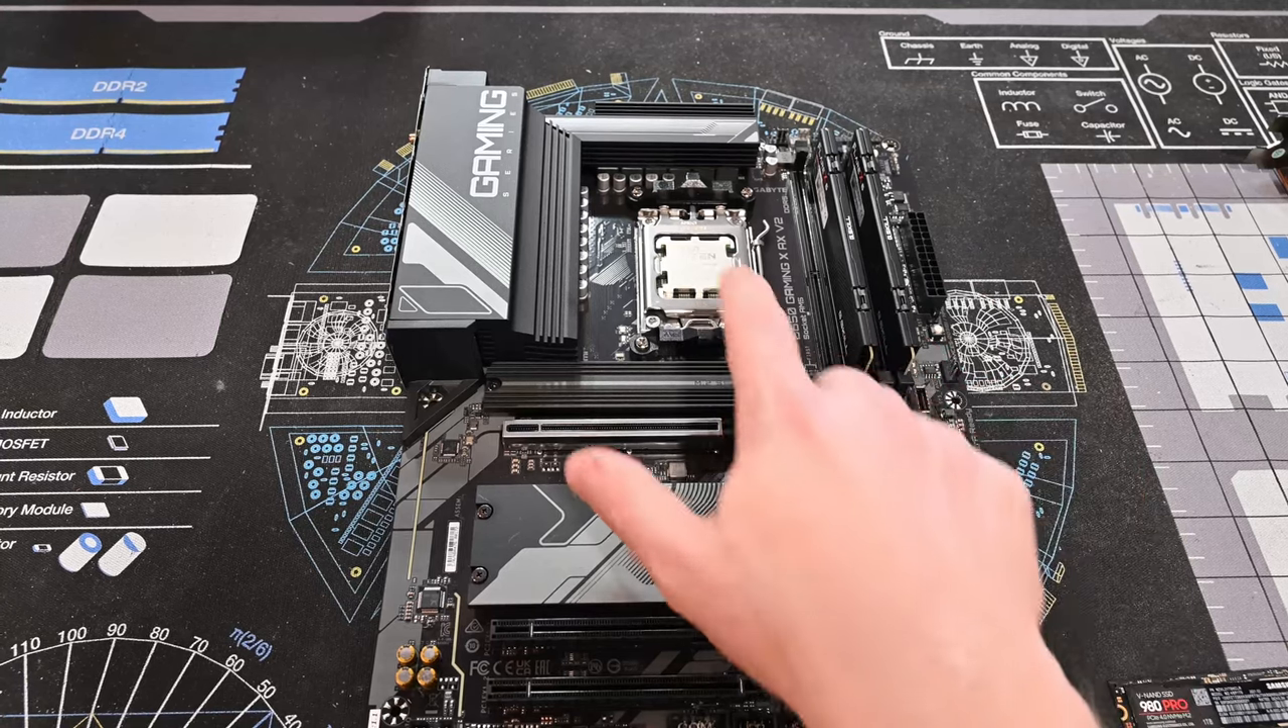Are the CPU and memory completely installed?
Yes.